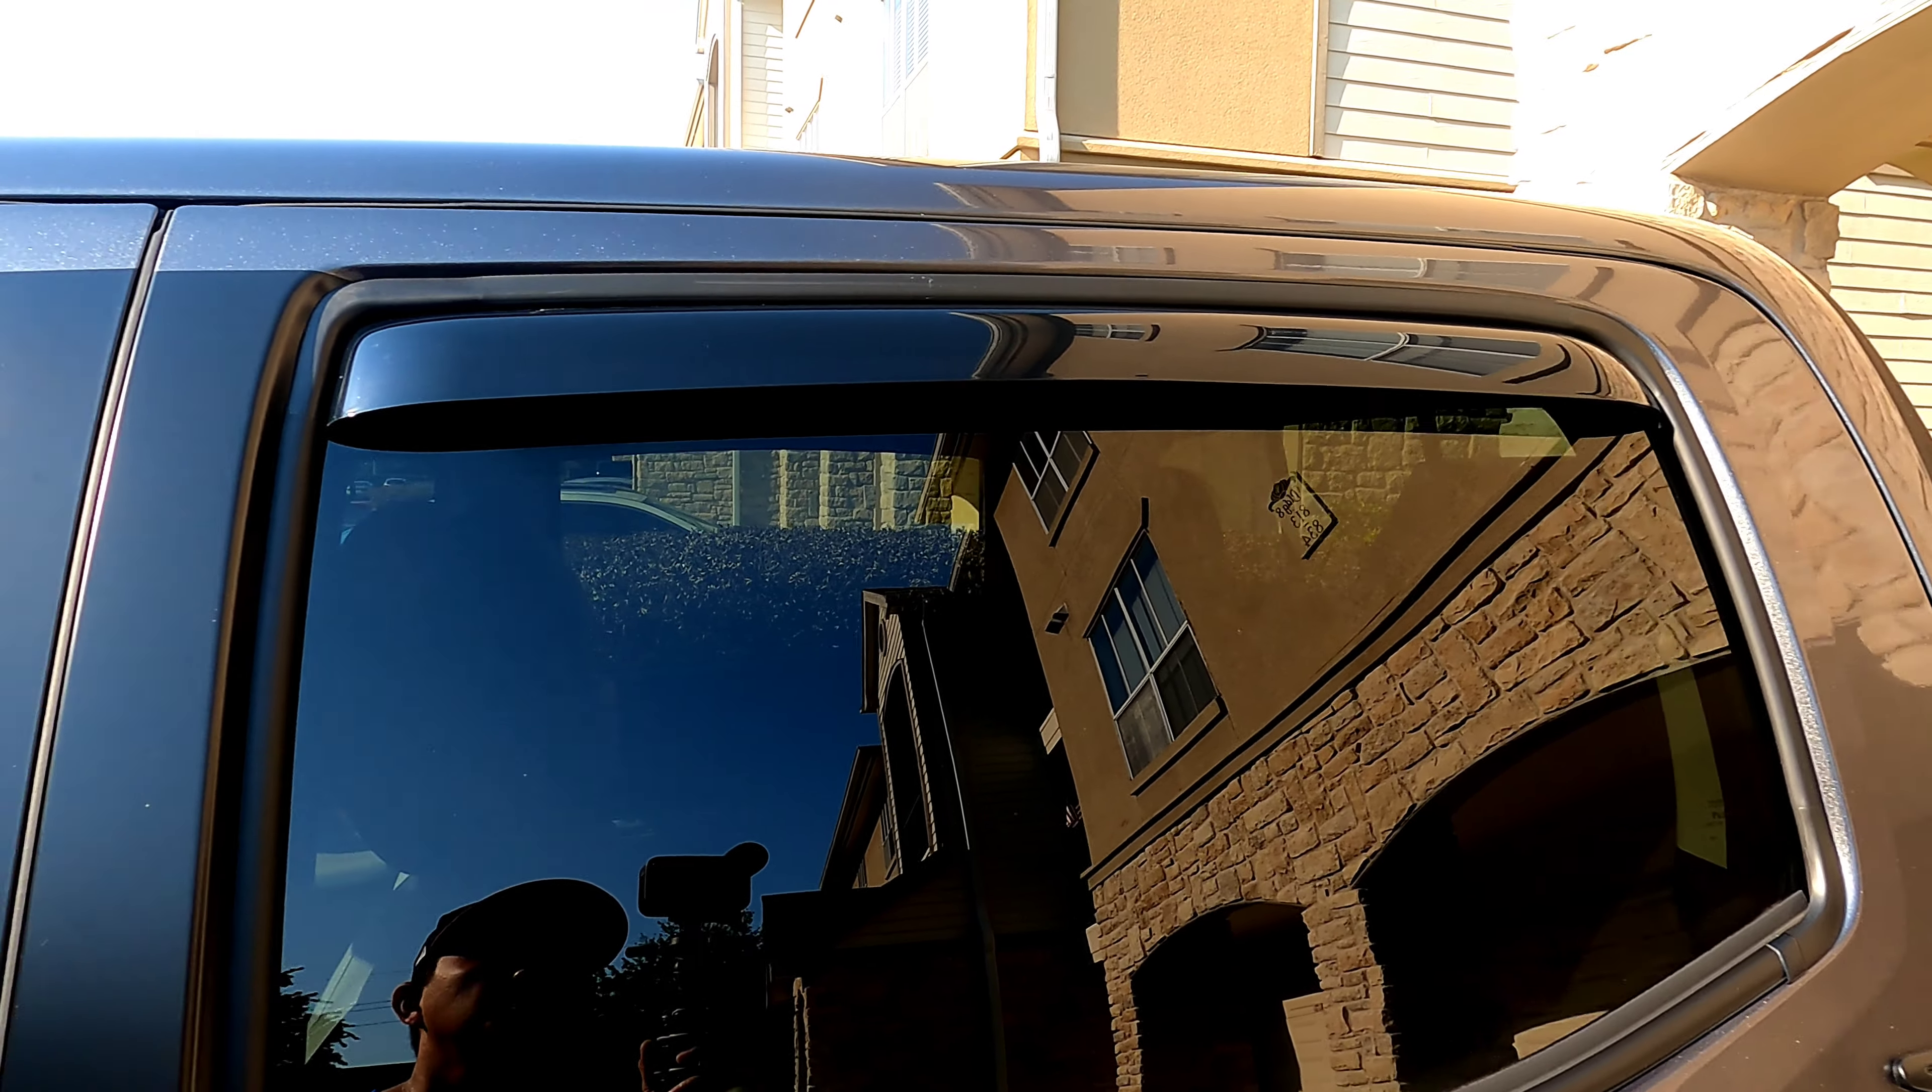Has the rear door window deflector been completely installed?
Yes.